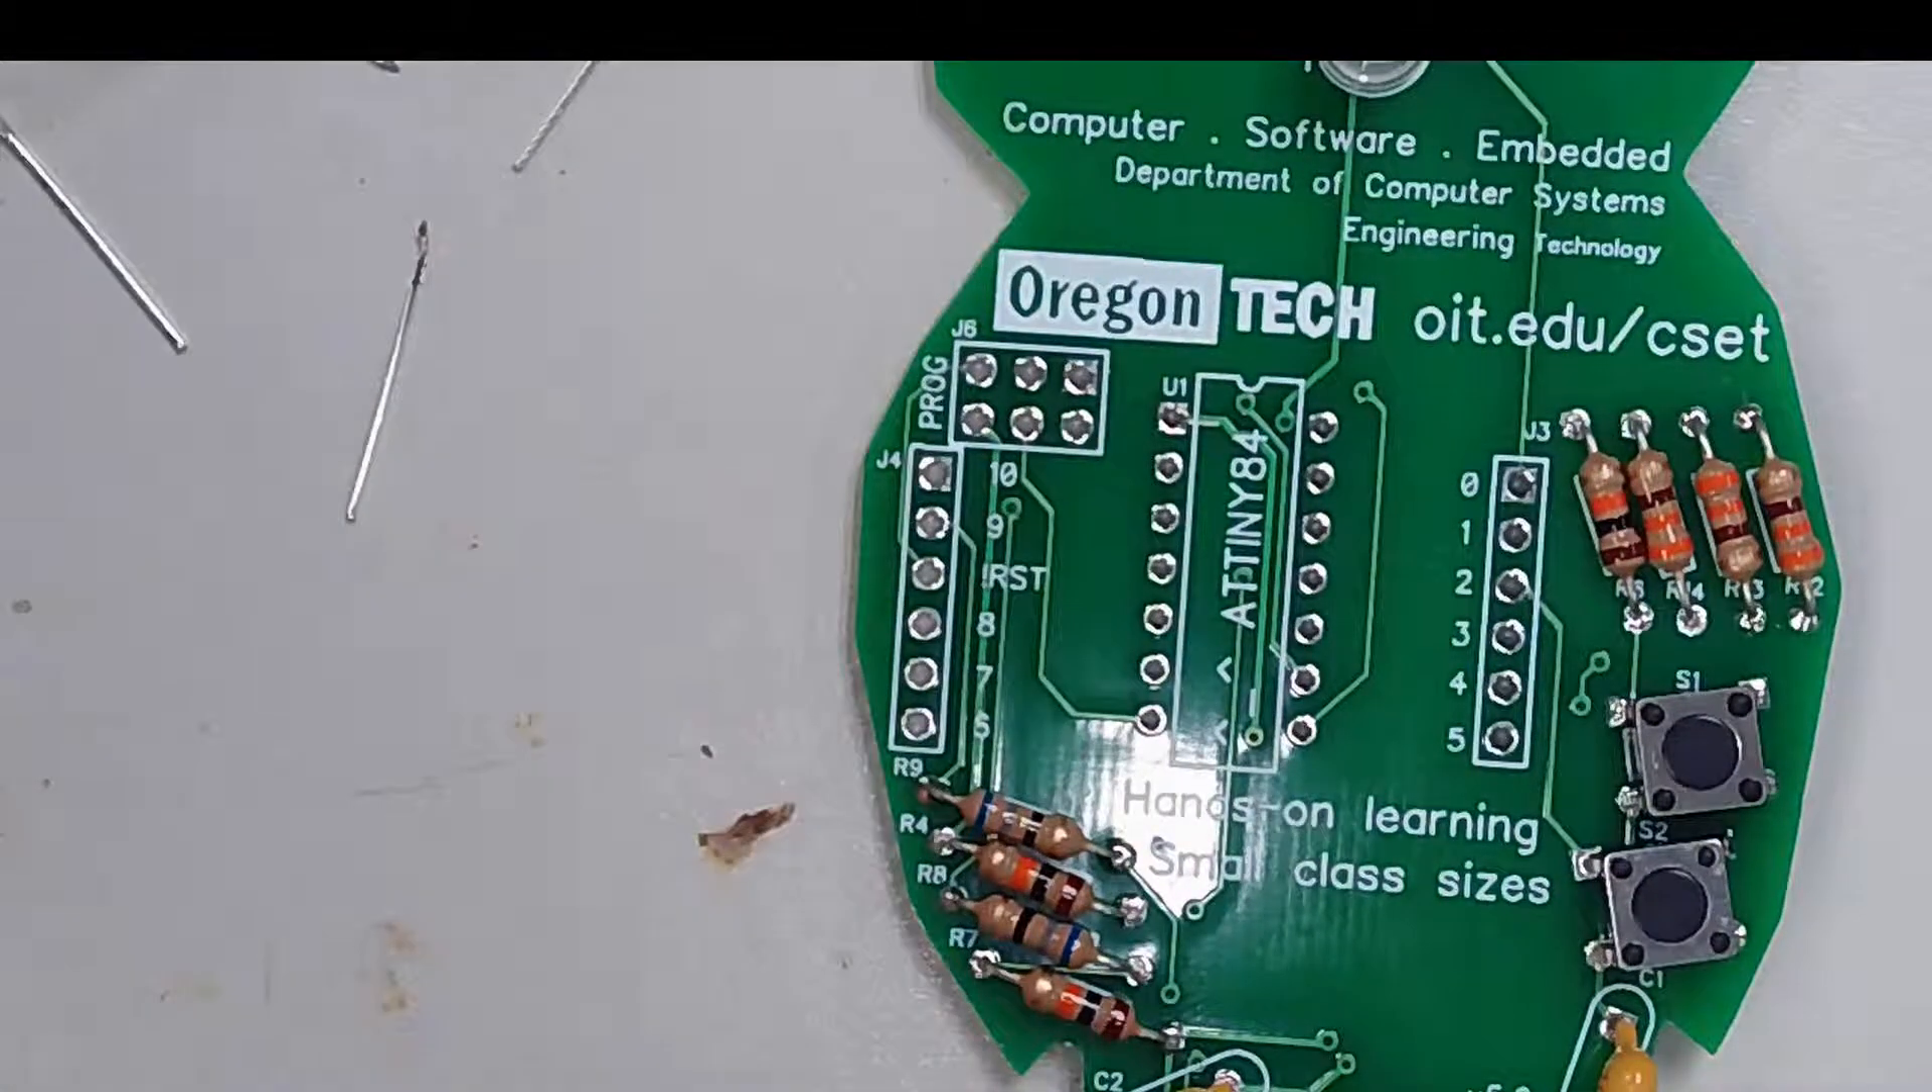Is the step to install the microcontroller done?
No.